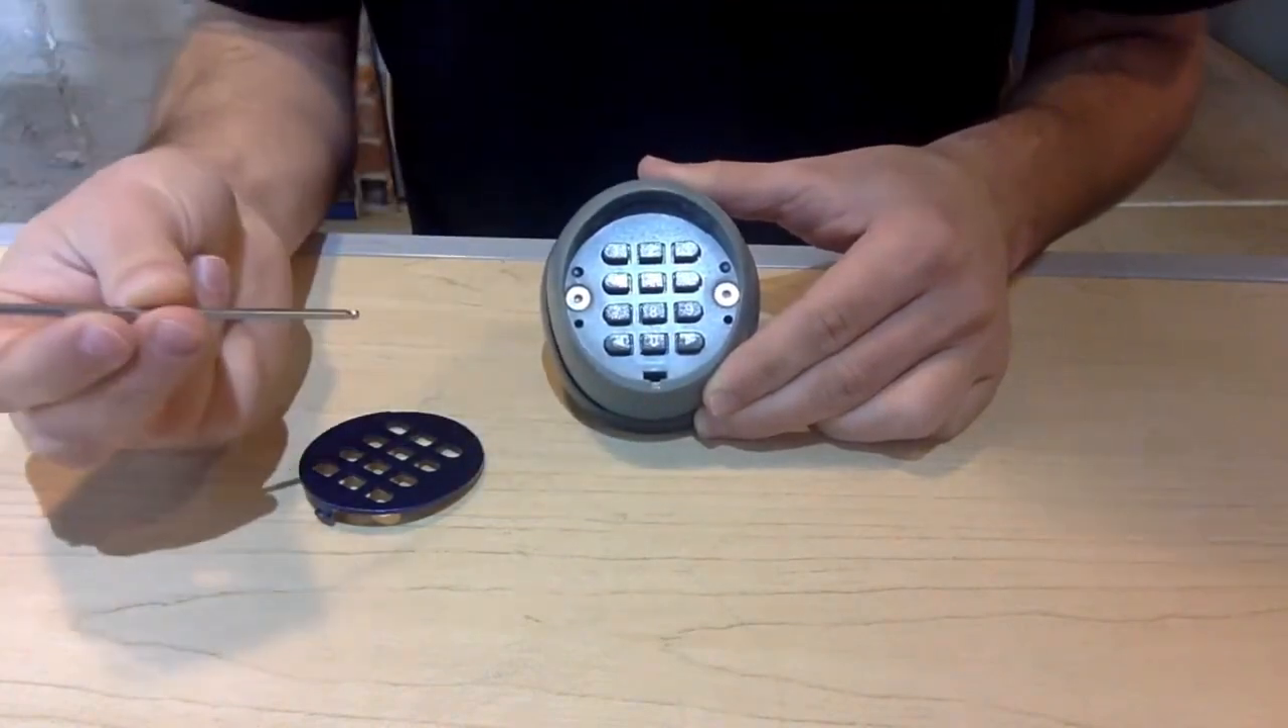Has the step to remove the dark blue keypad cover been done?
Yes.